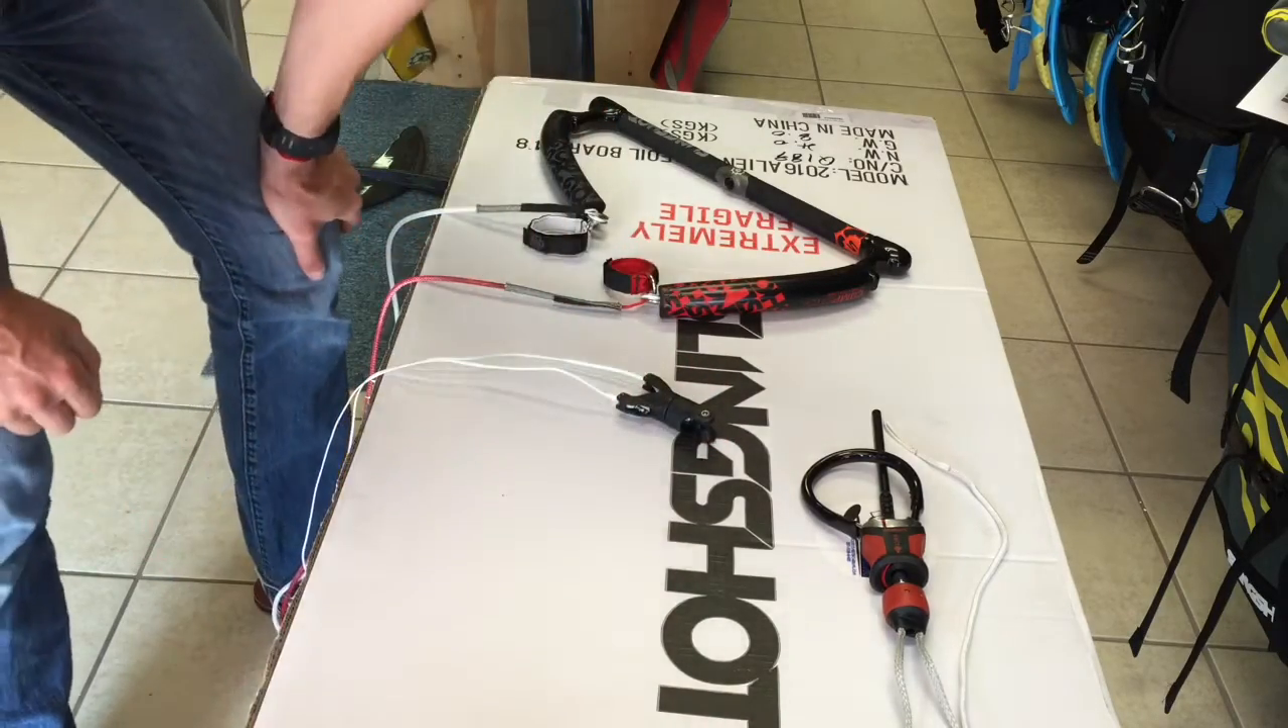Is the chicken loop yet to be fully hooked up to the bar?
Yes.